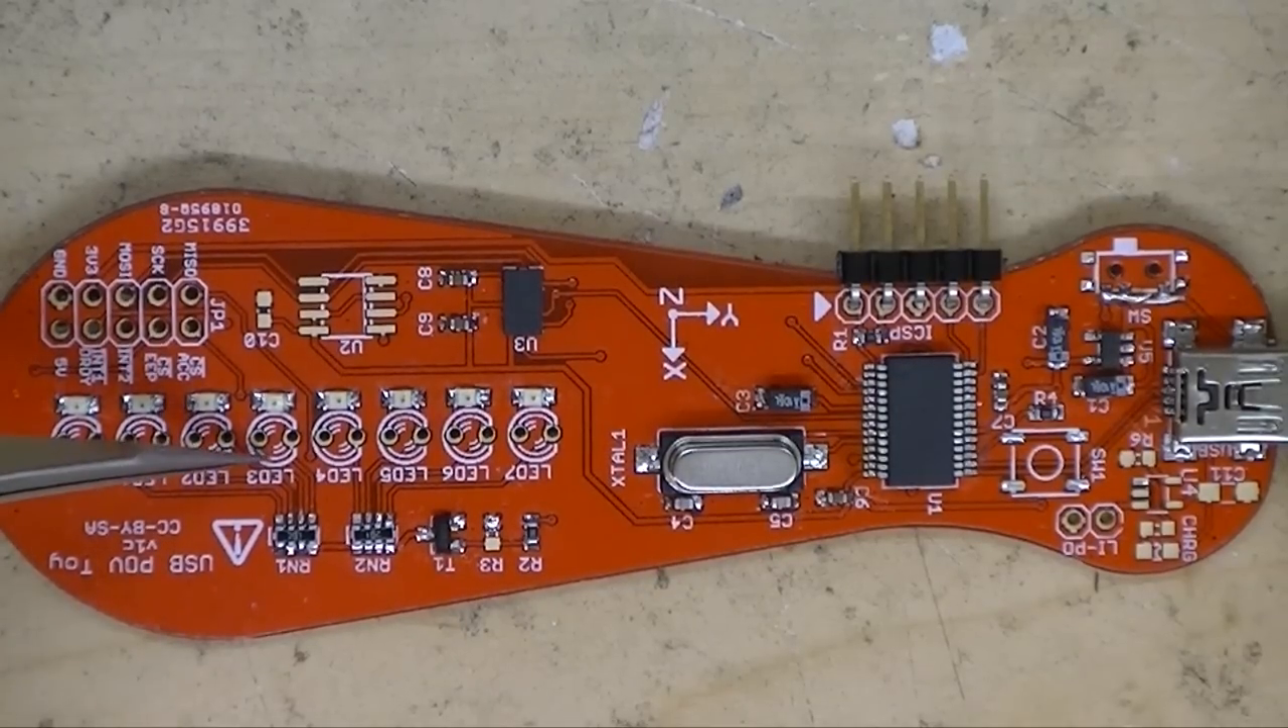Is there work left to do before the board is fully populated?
Yes.